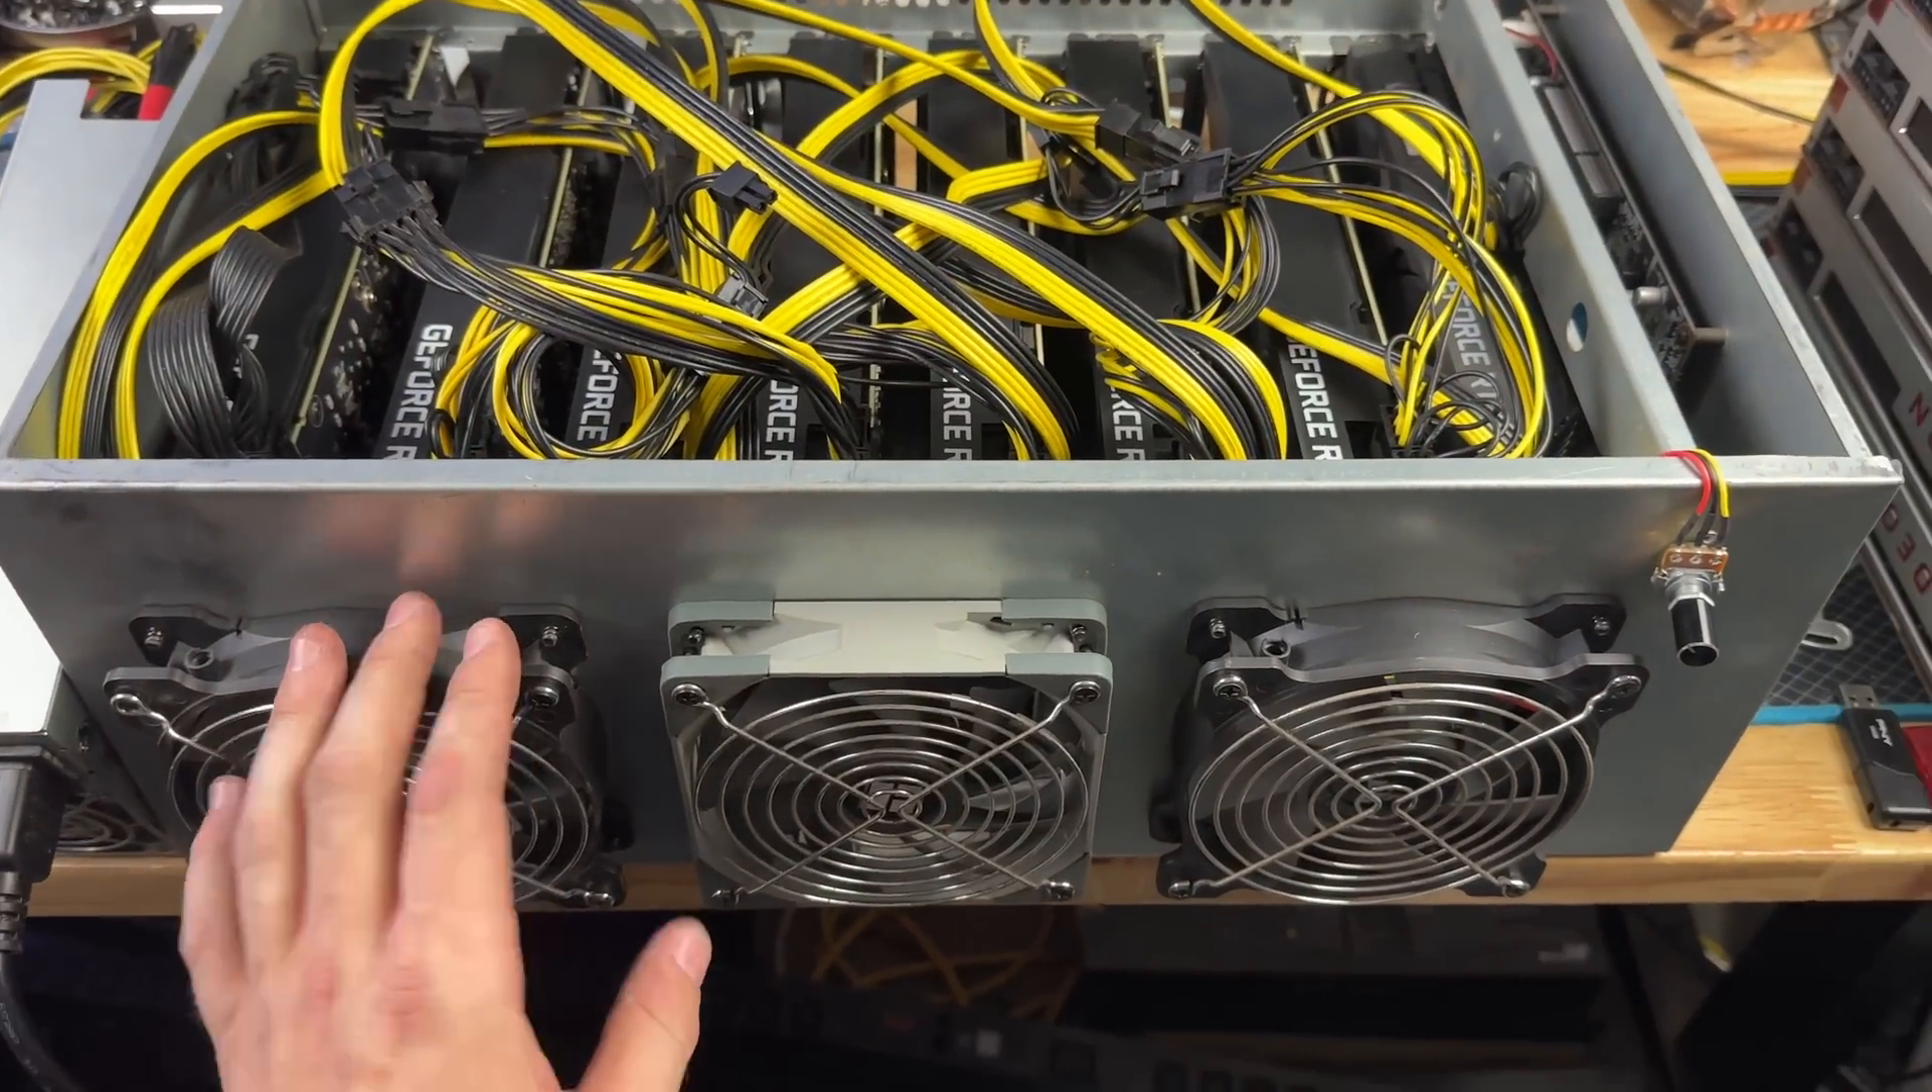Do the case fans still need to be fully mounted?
No.